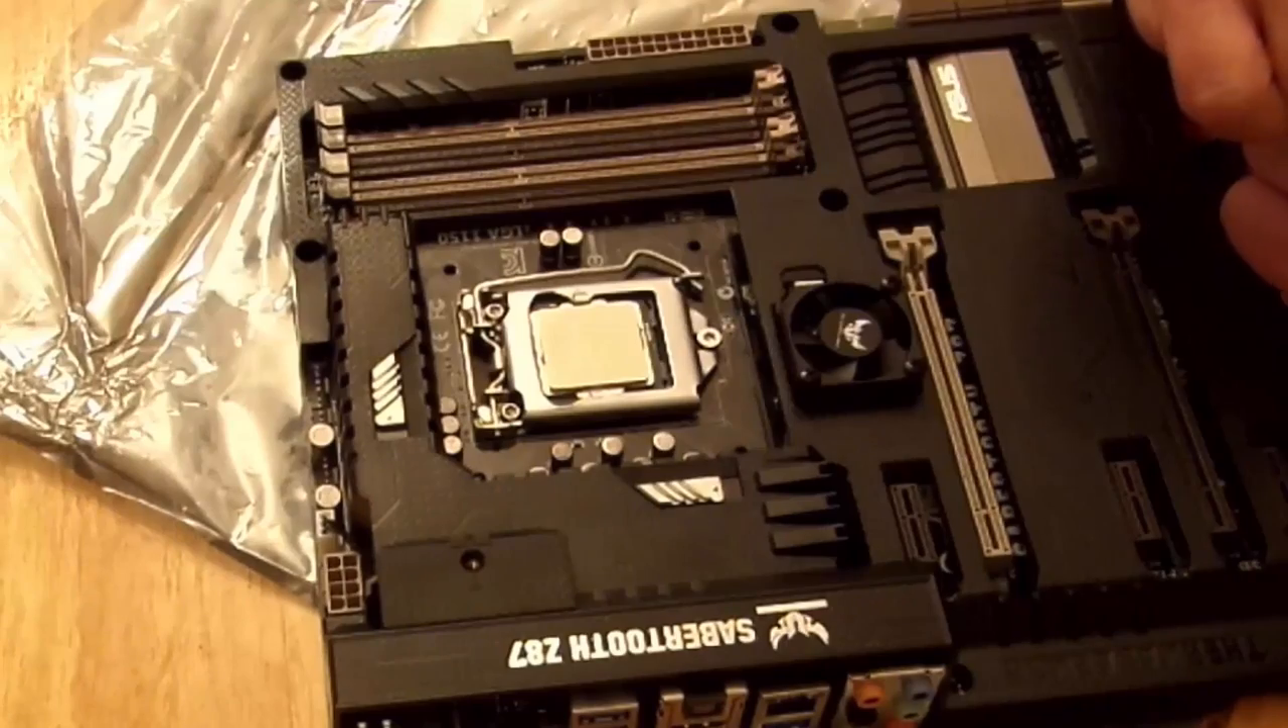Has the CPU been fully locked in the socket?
Yes.